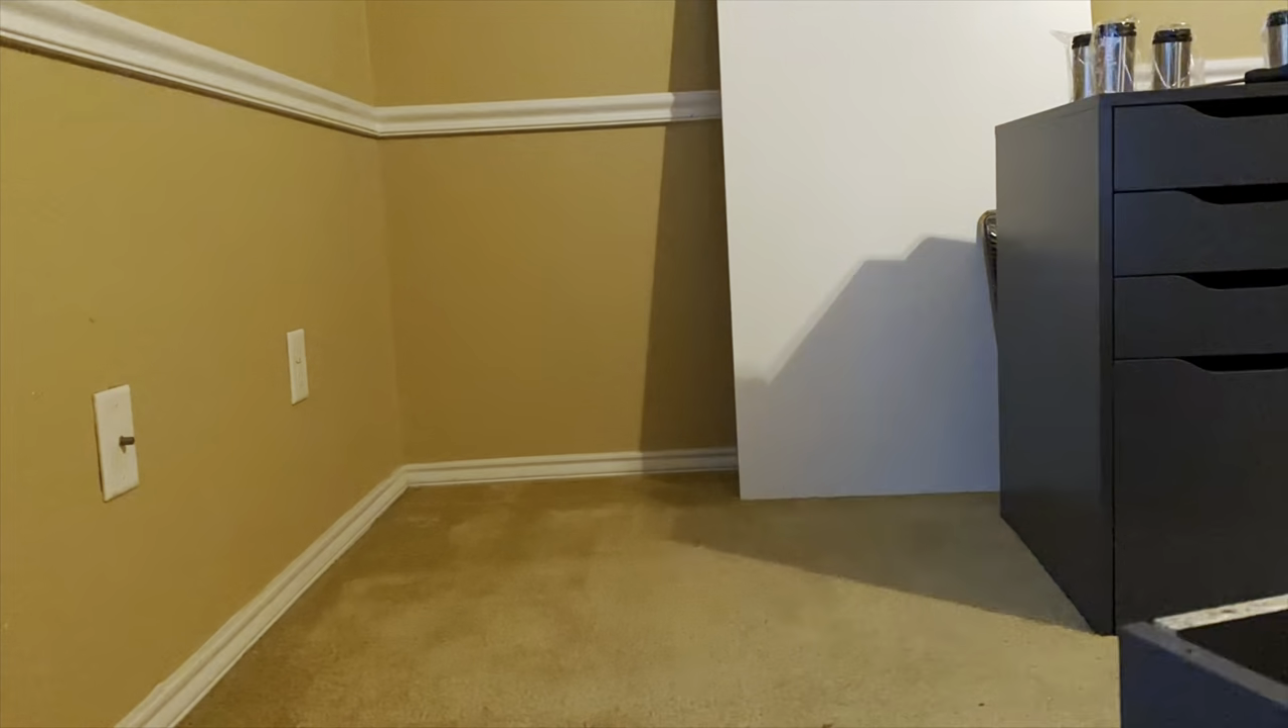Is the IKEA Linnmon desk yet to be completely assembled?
Yes.